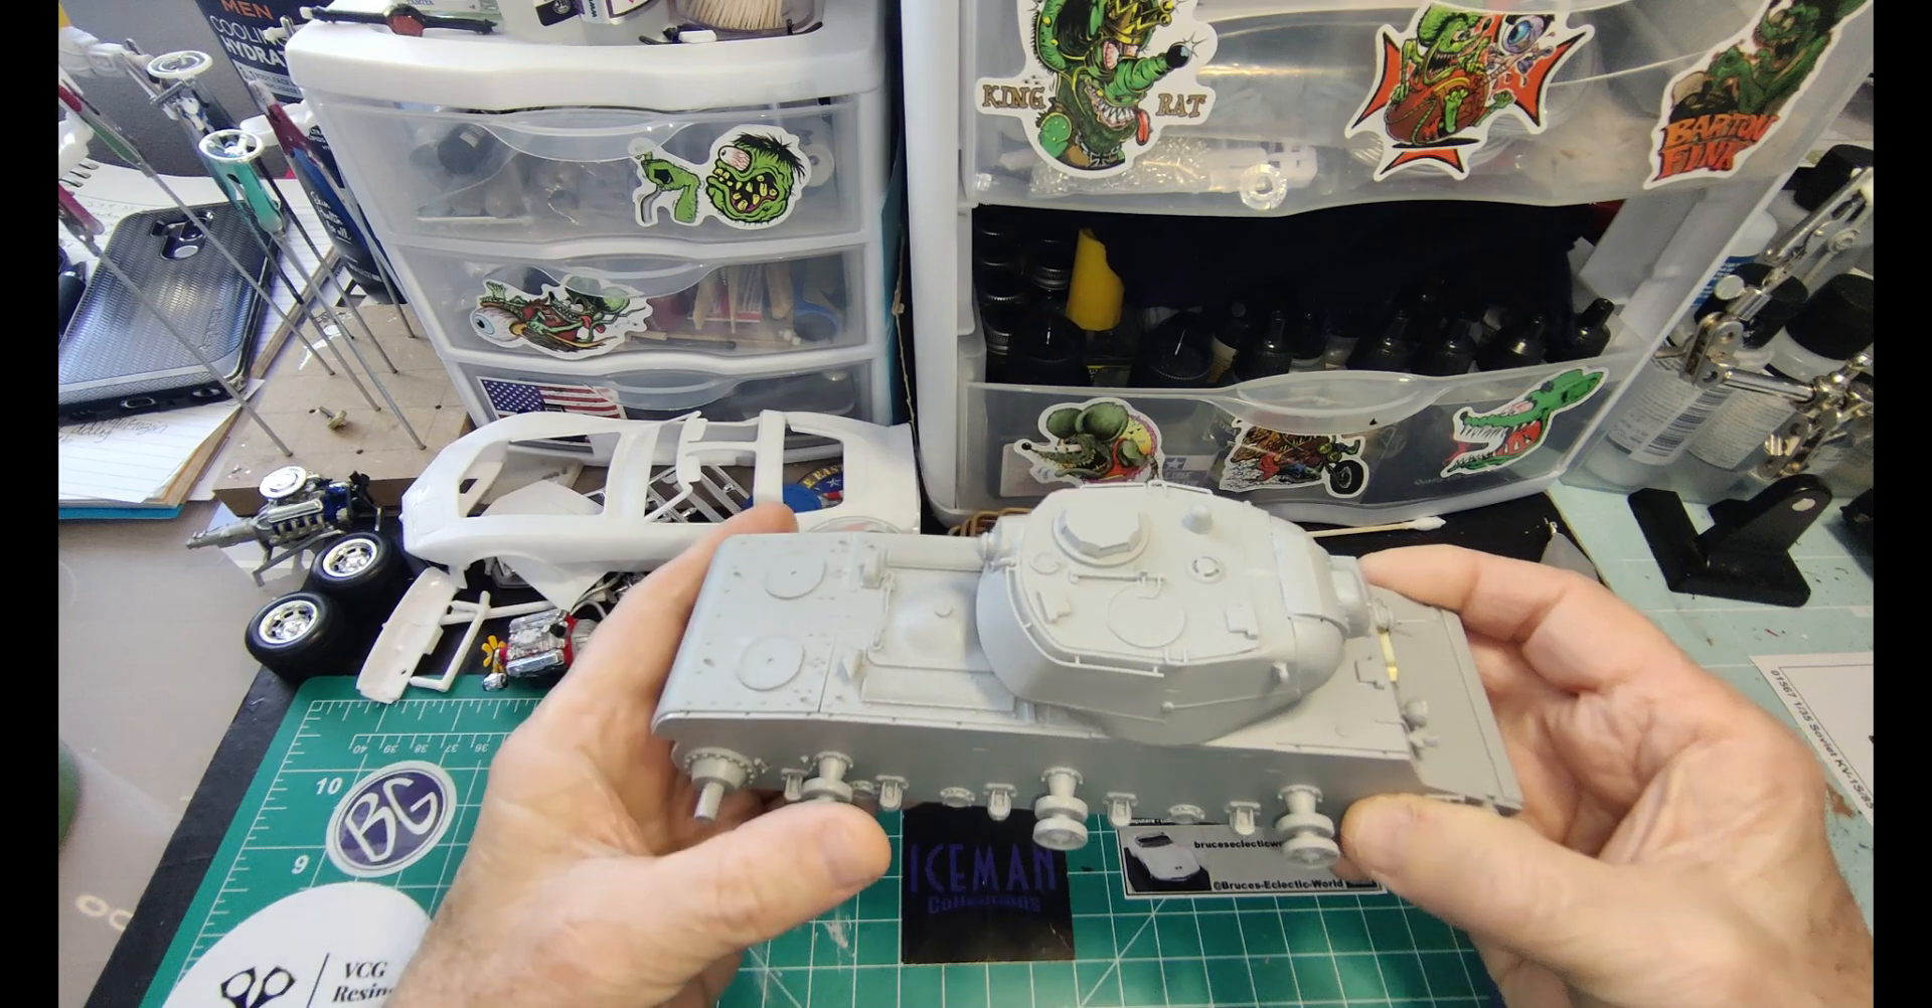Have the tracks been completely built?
No.